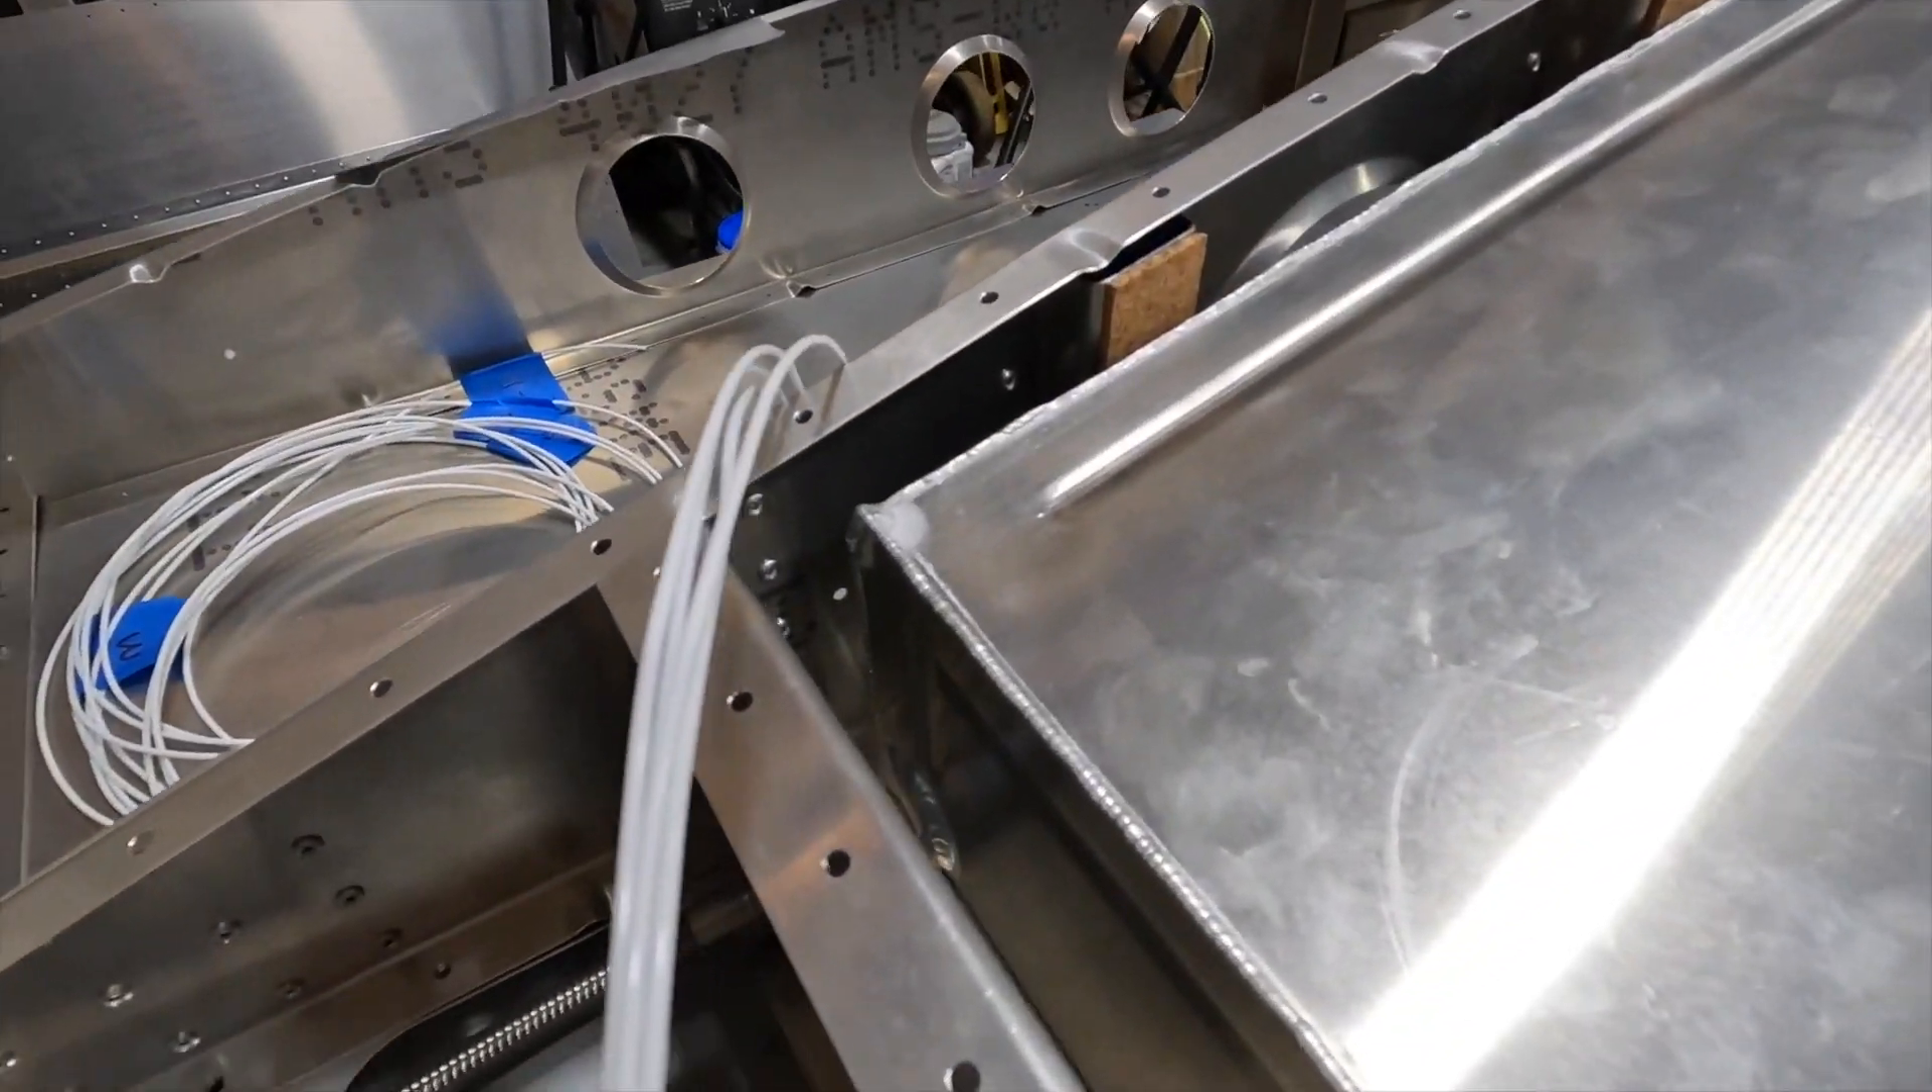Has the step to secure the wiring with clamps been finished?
No.